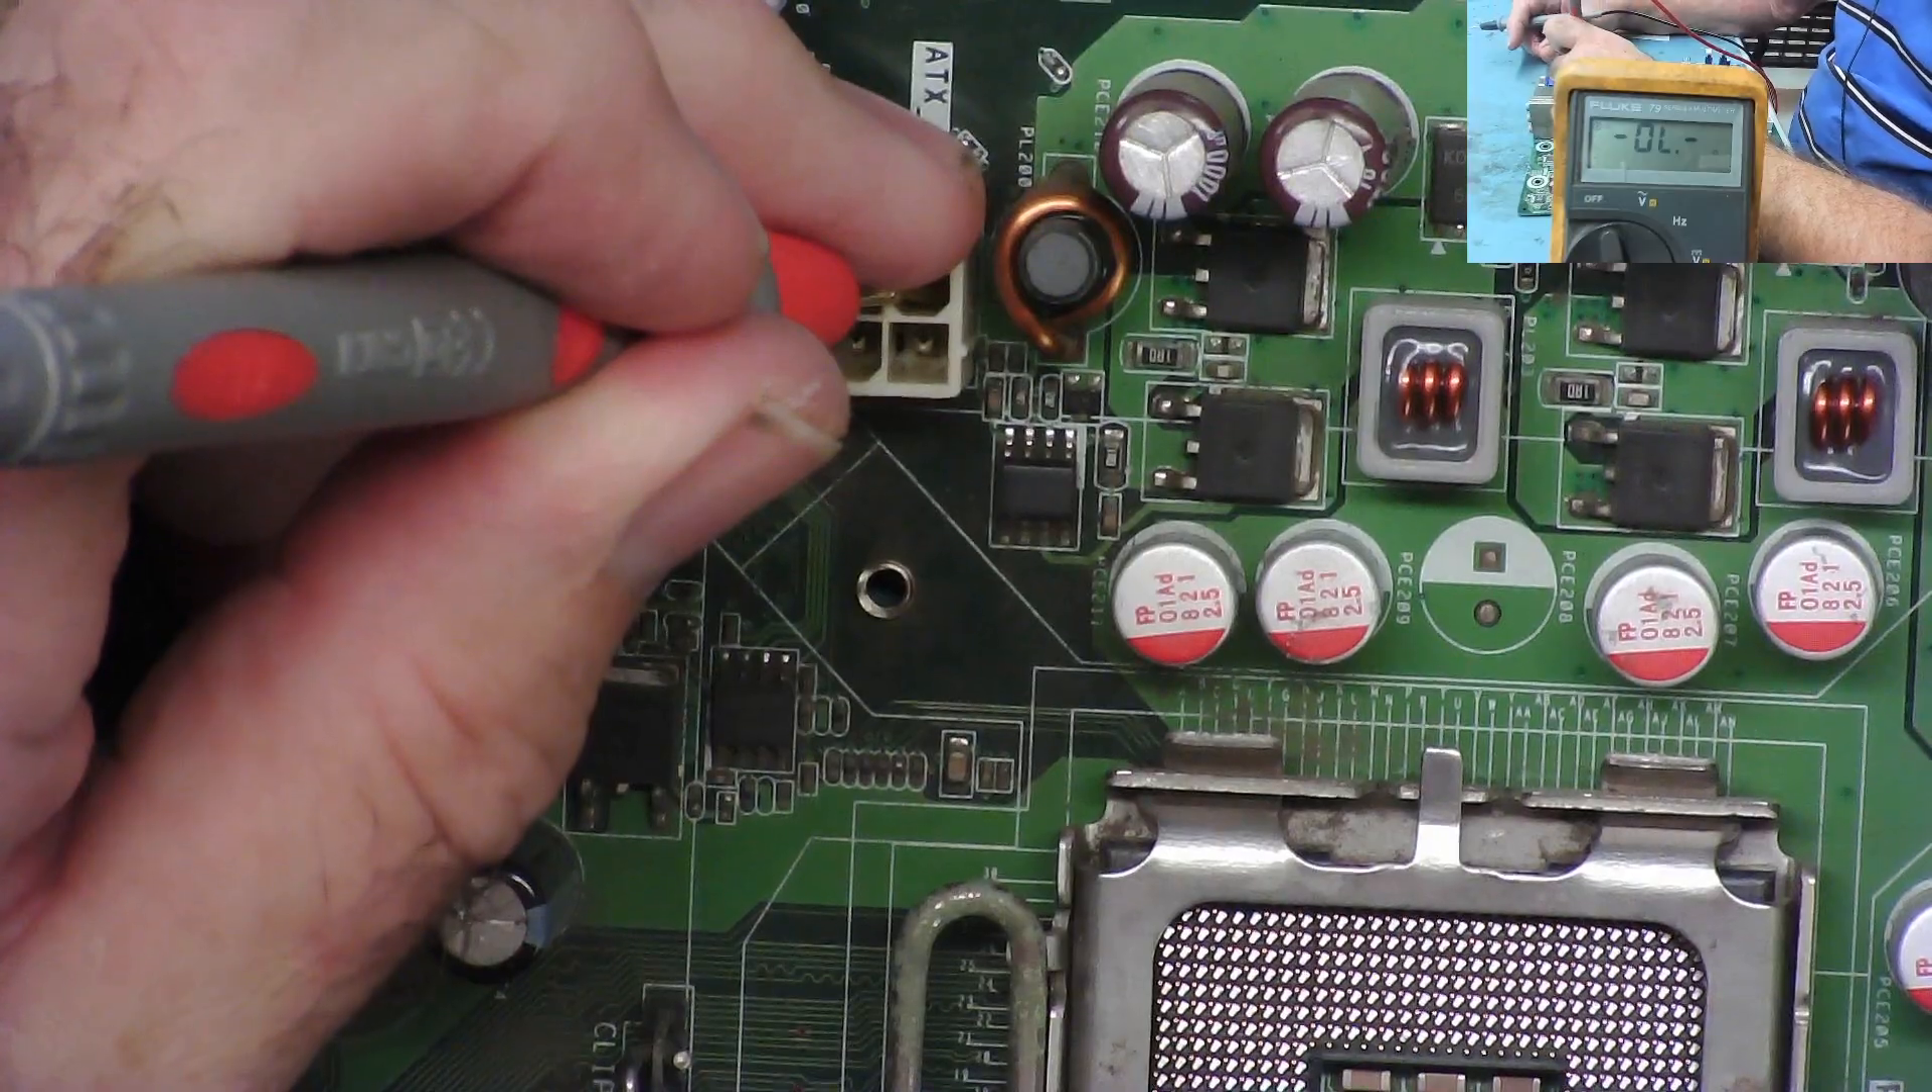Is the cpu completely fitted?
No.